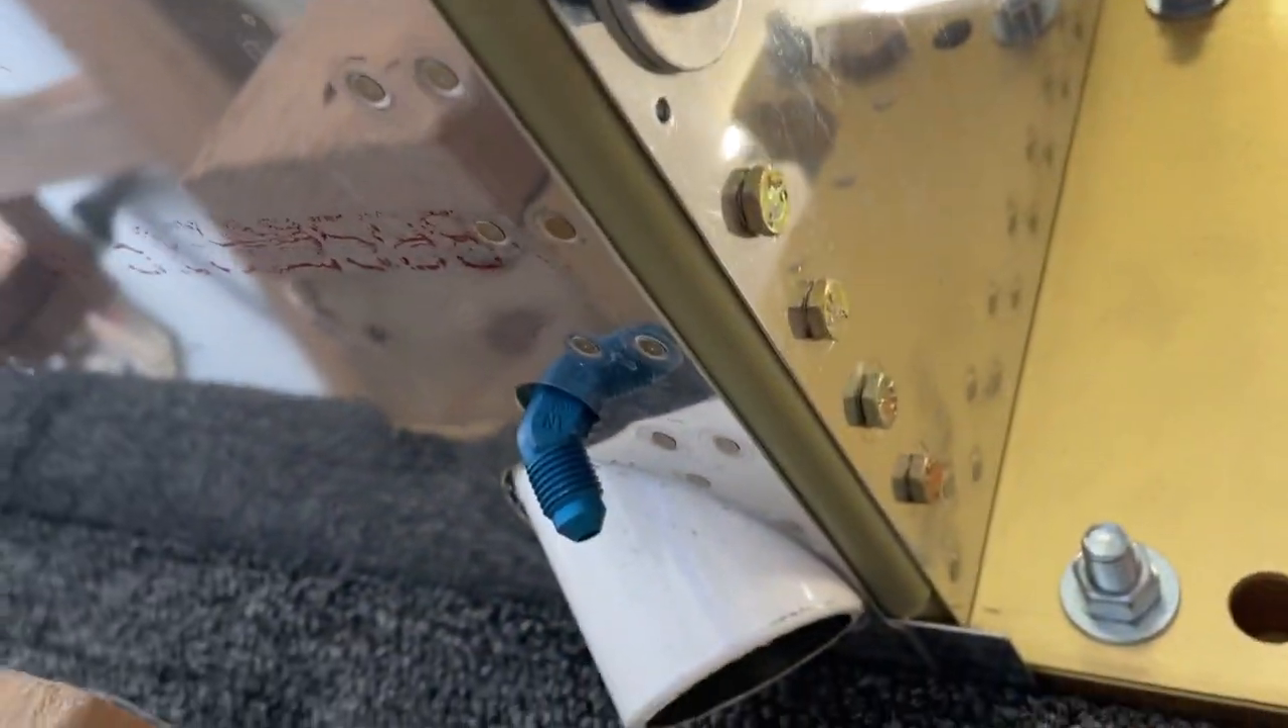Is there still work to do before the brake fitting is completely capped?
Yes.